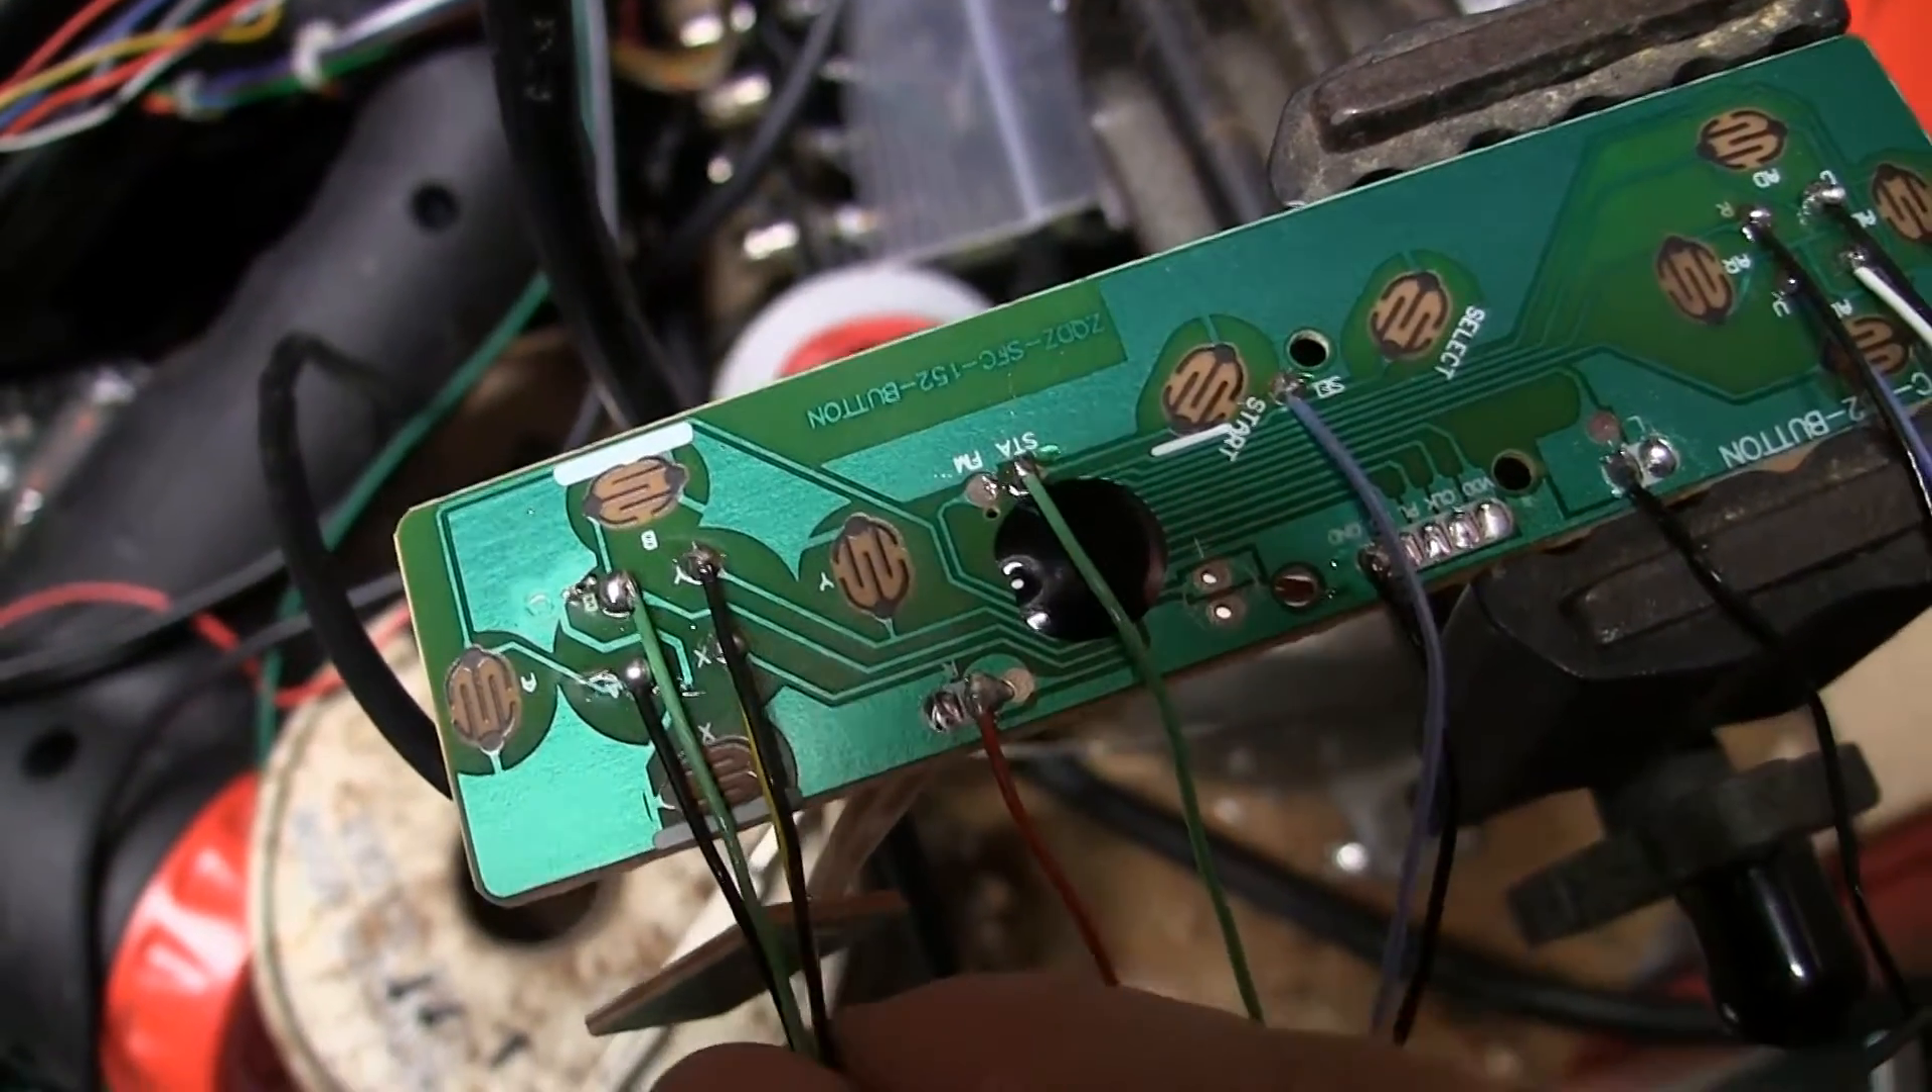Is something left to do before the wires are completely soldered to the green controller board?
No.